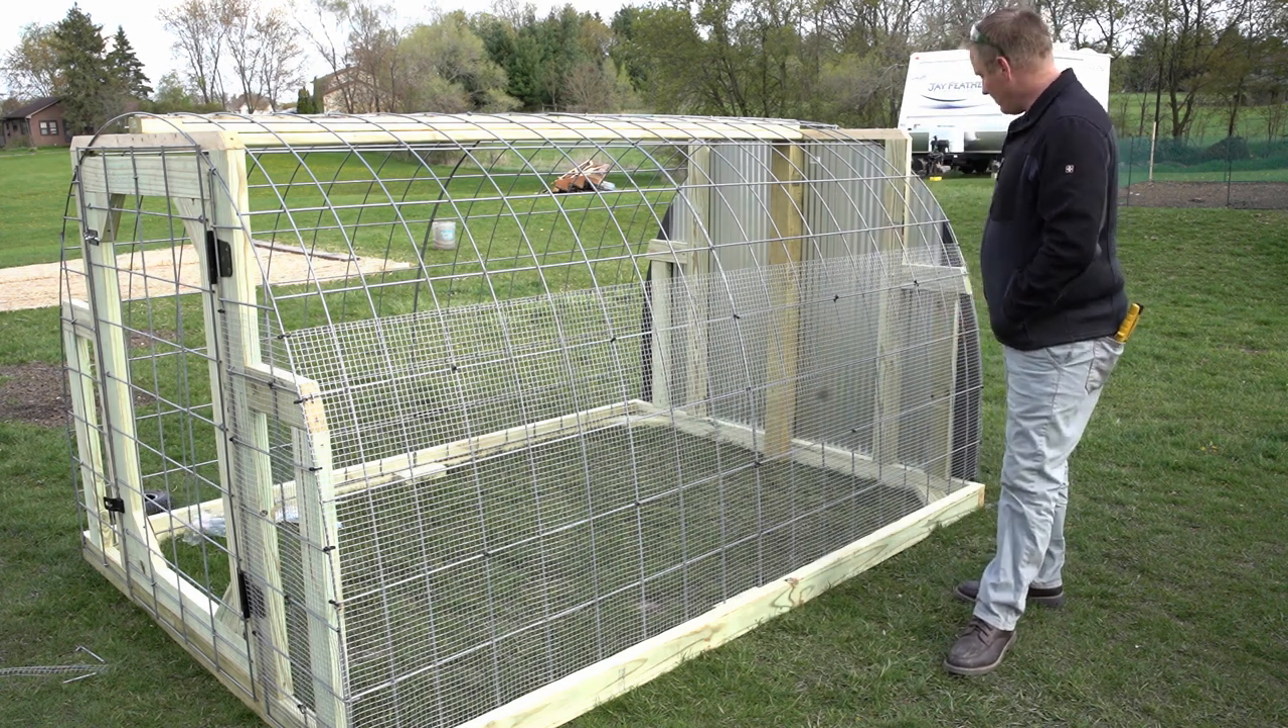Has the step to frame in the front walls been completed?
Yes.